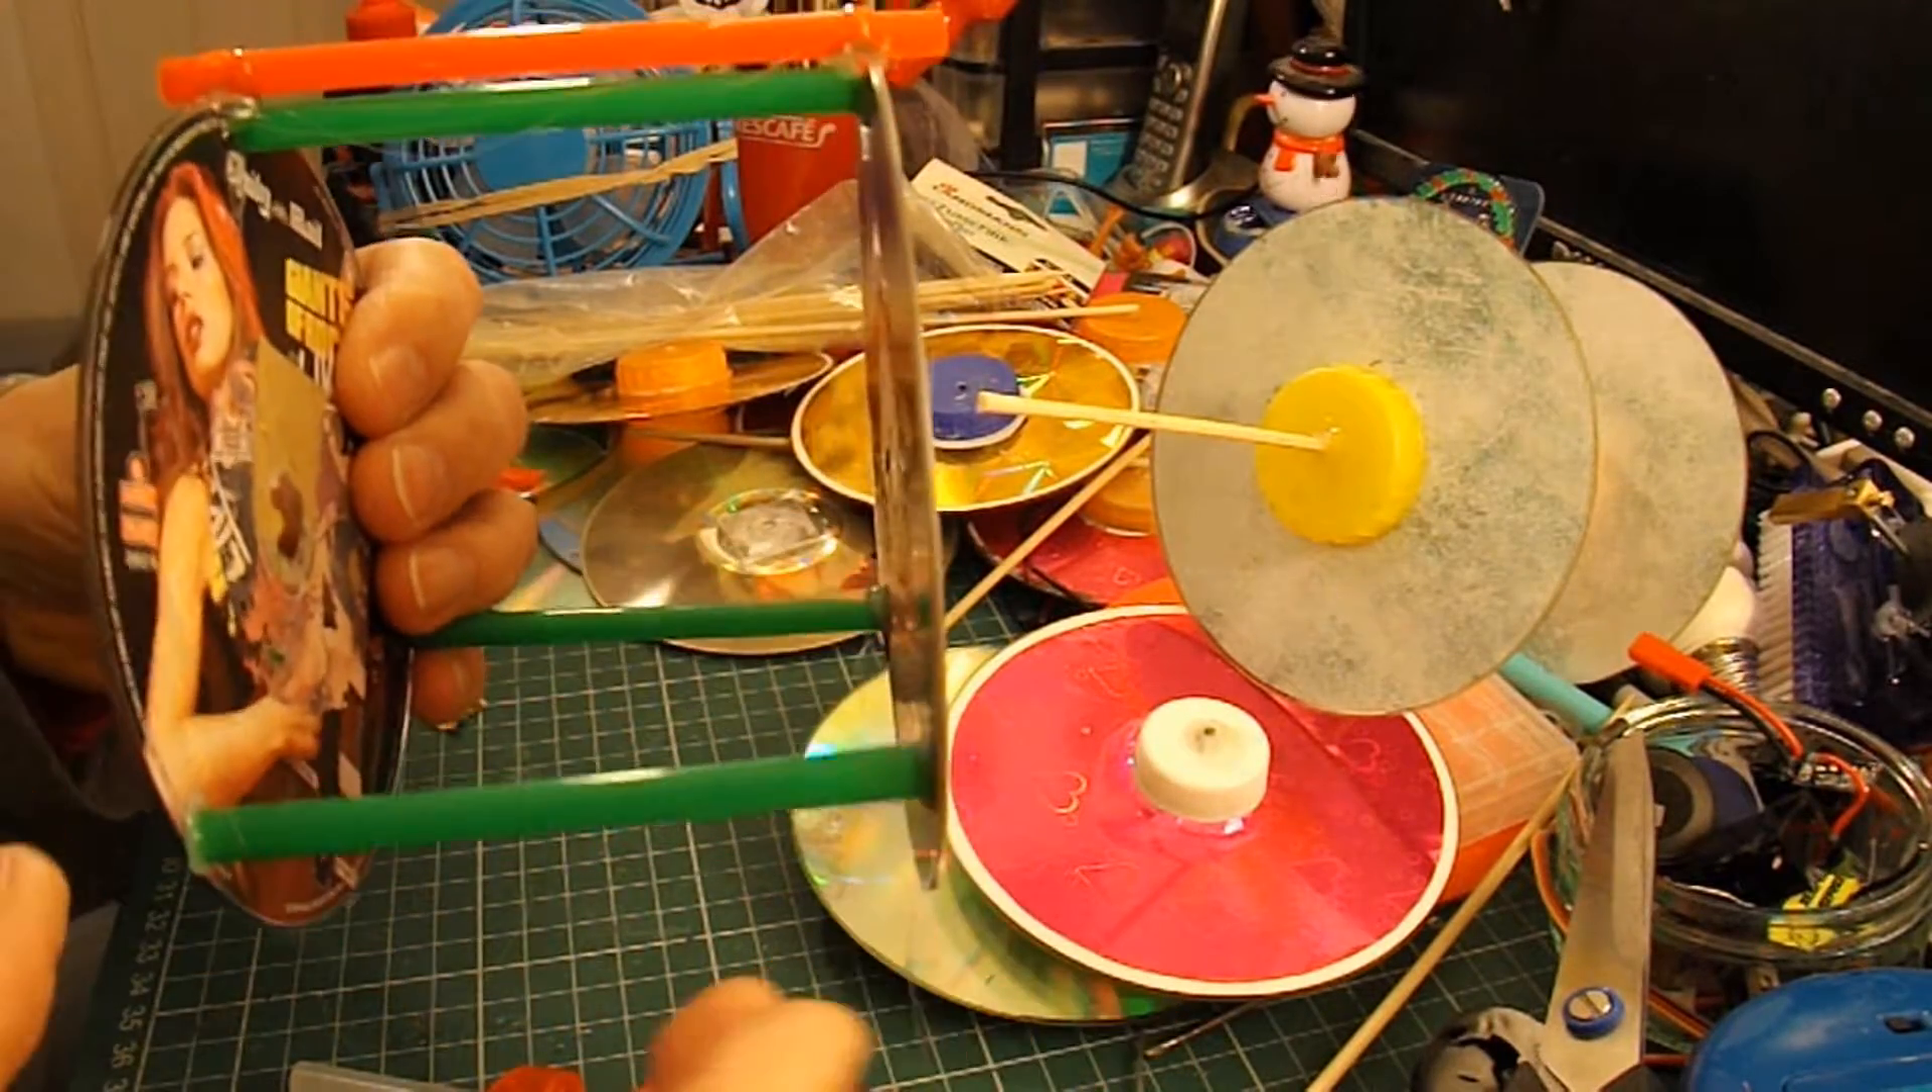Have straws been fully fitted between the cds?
Yes.